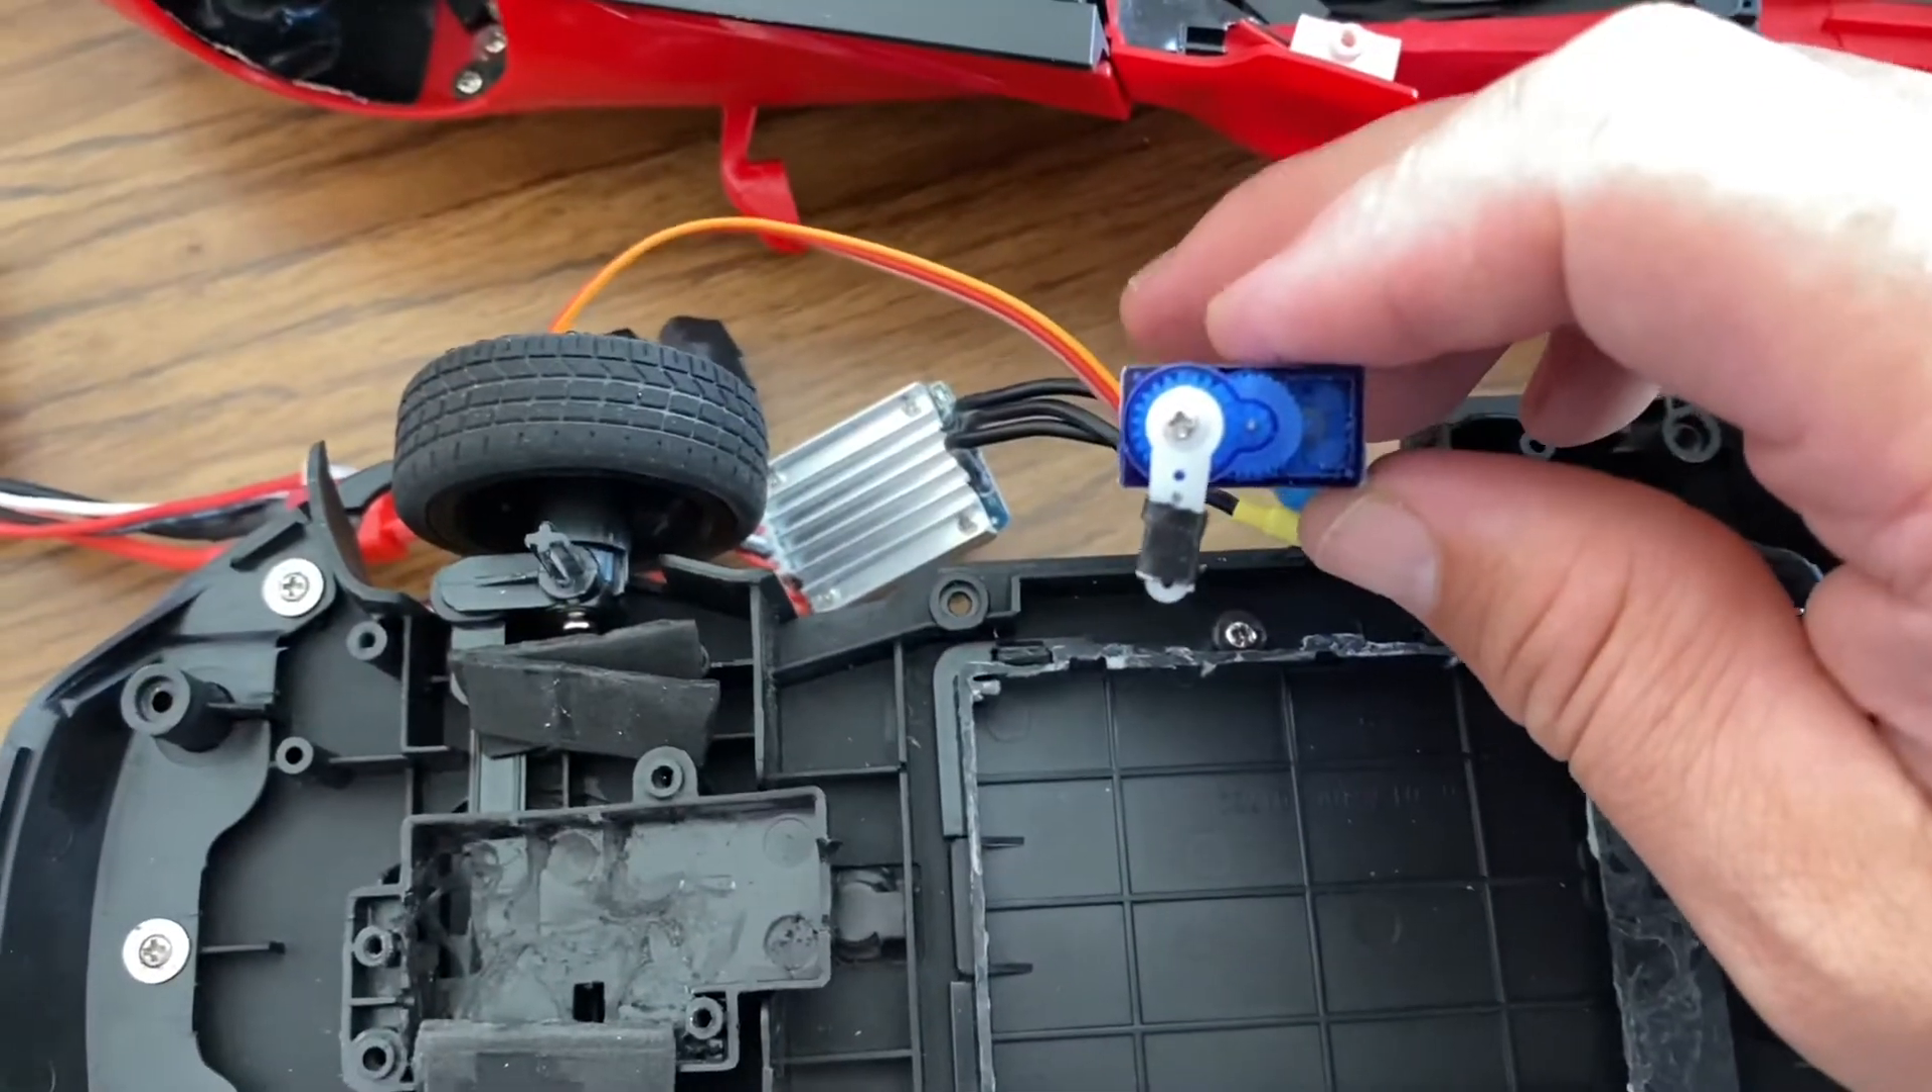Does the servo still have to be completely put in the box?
Yes.